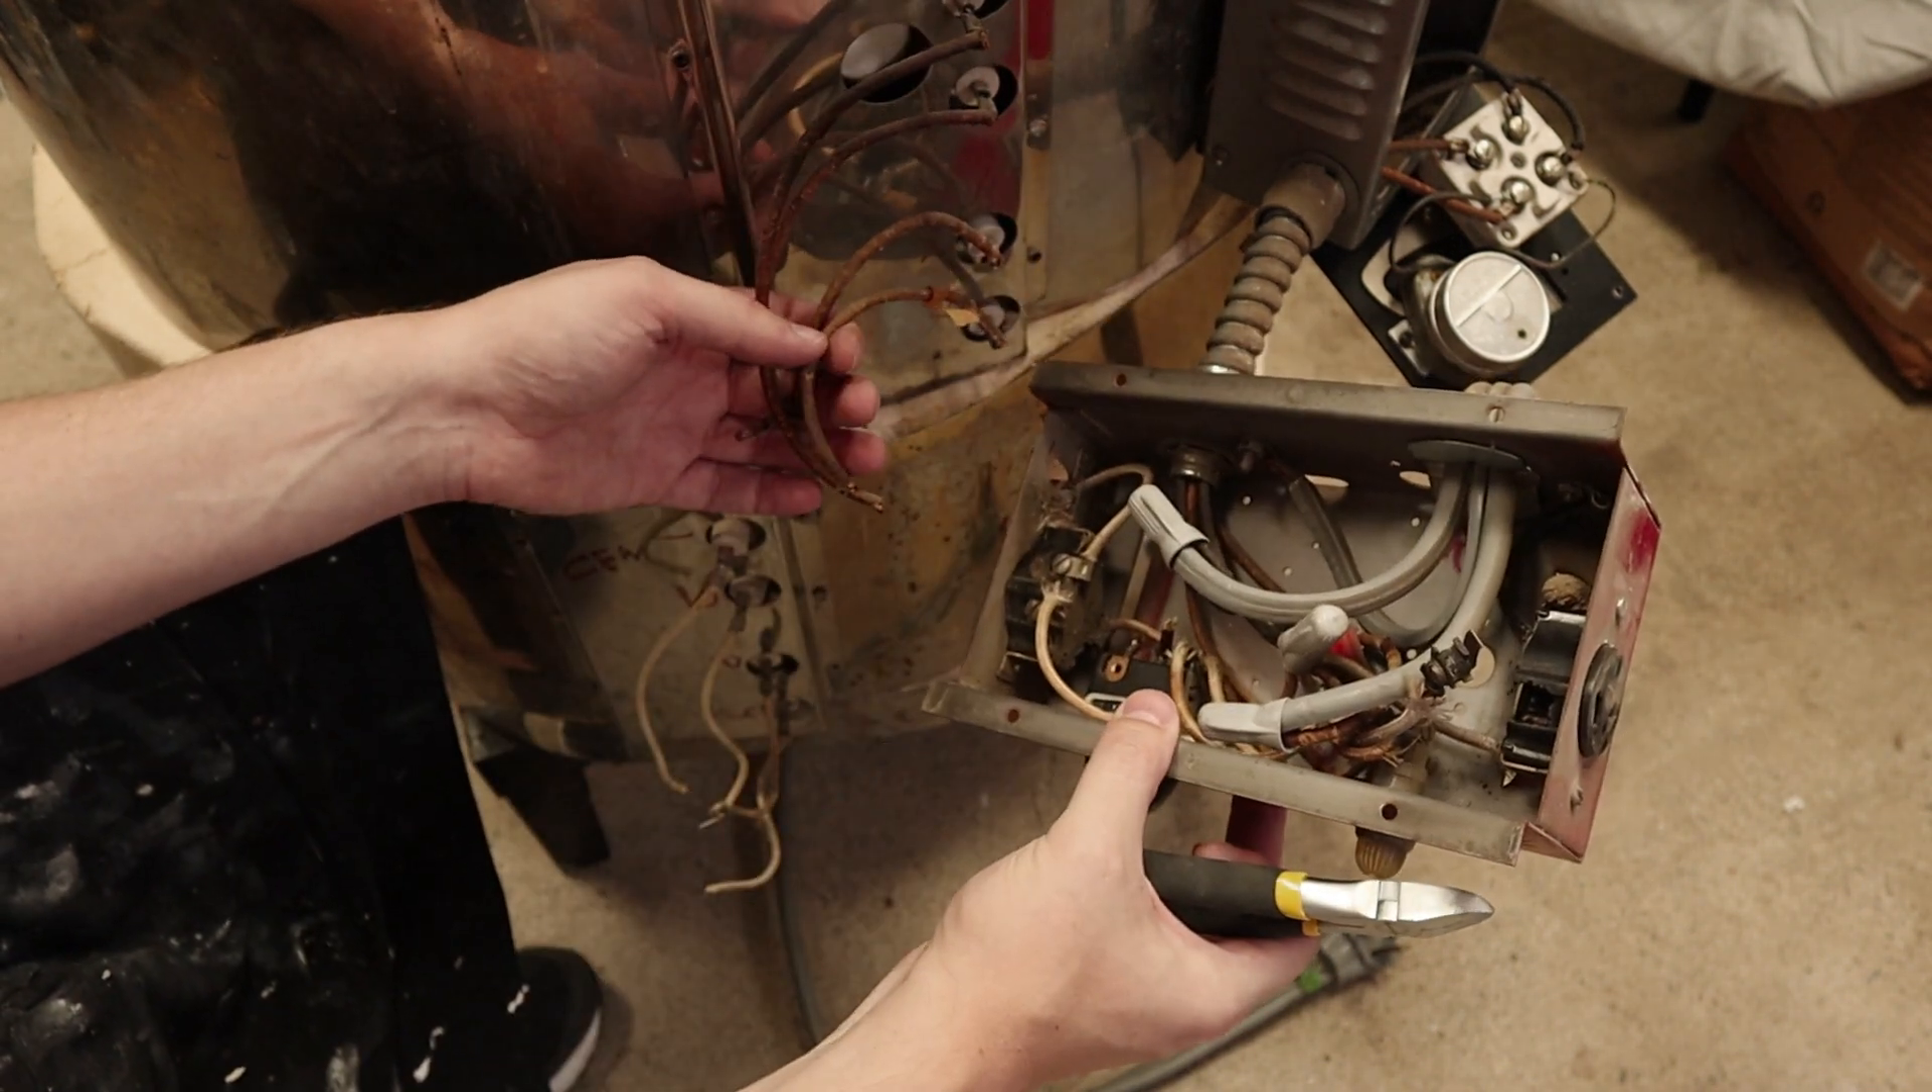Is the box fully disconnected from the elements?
Yes.